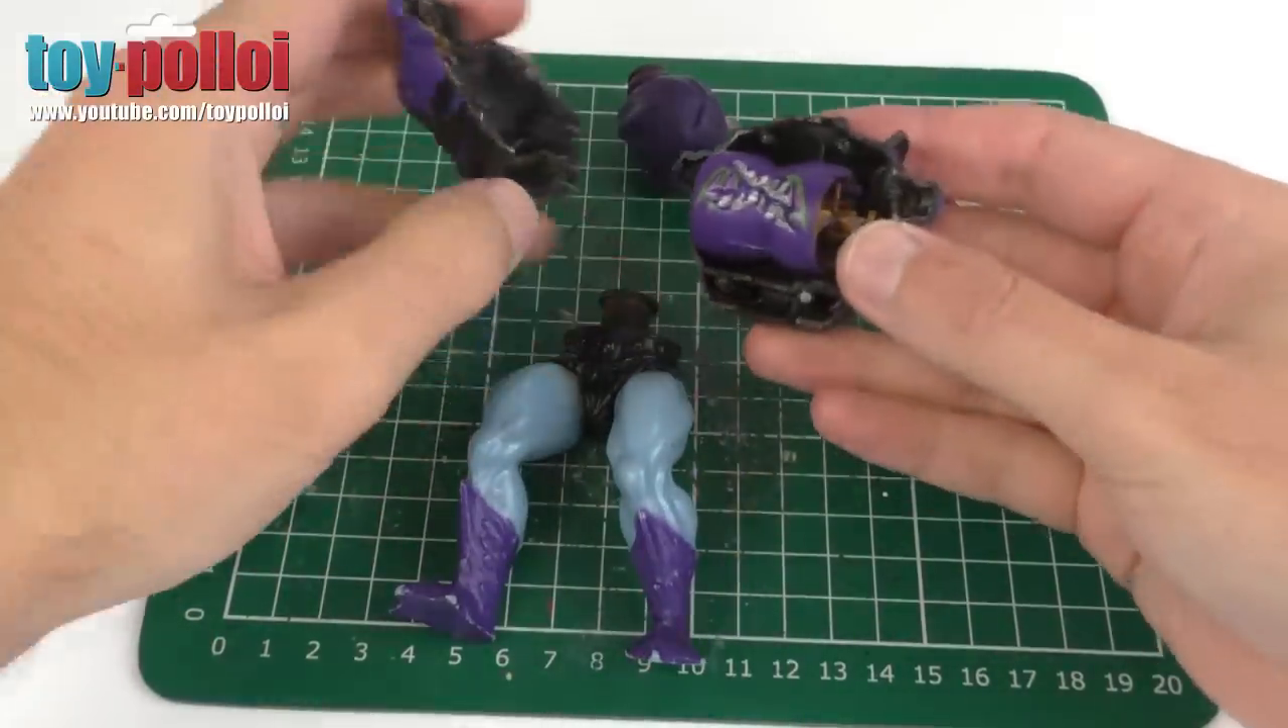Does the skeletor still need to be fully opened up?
No.